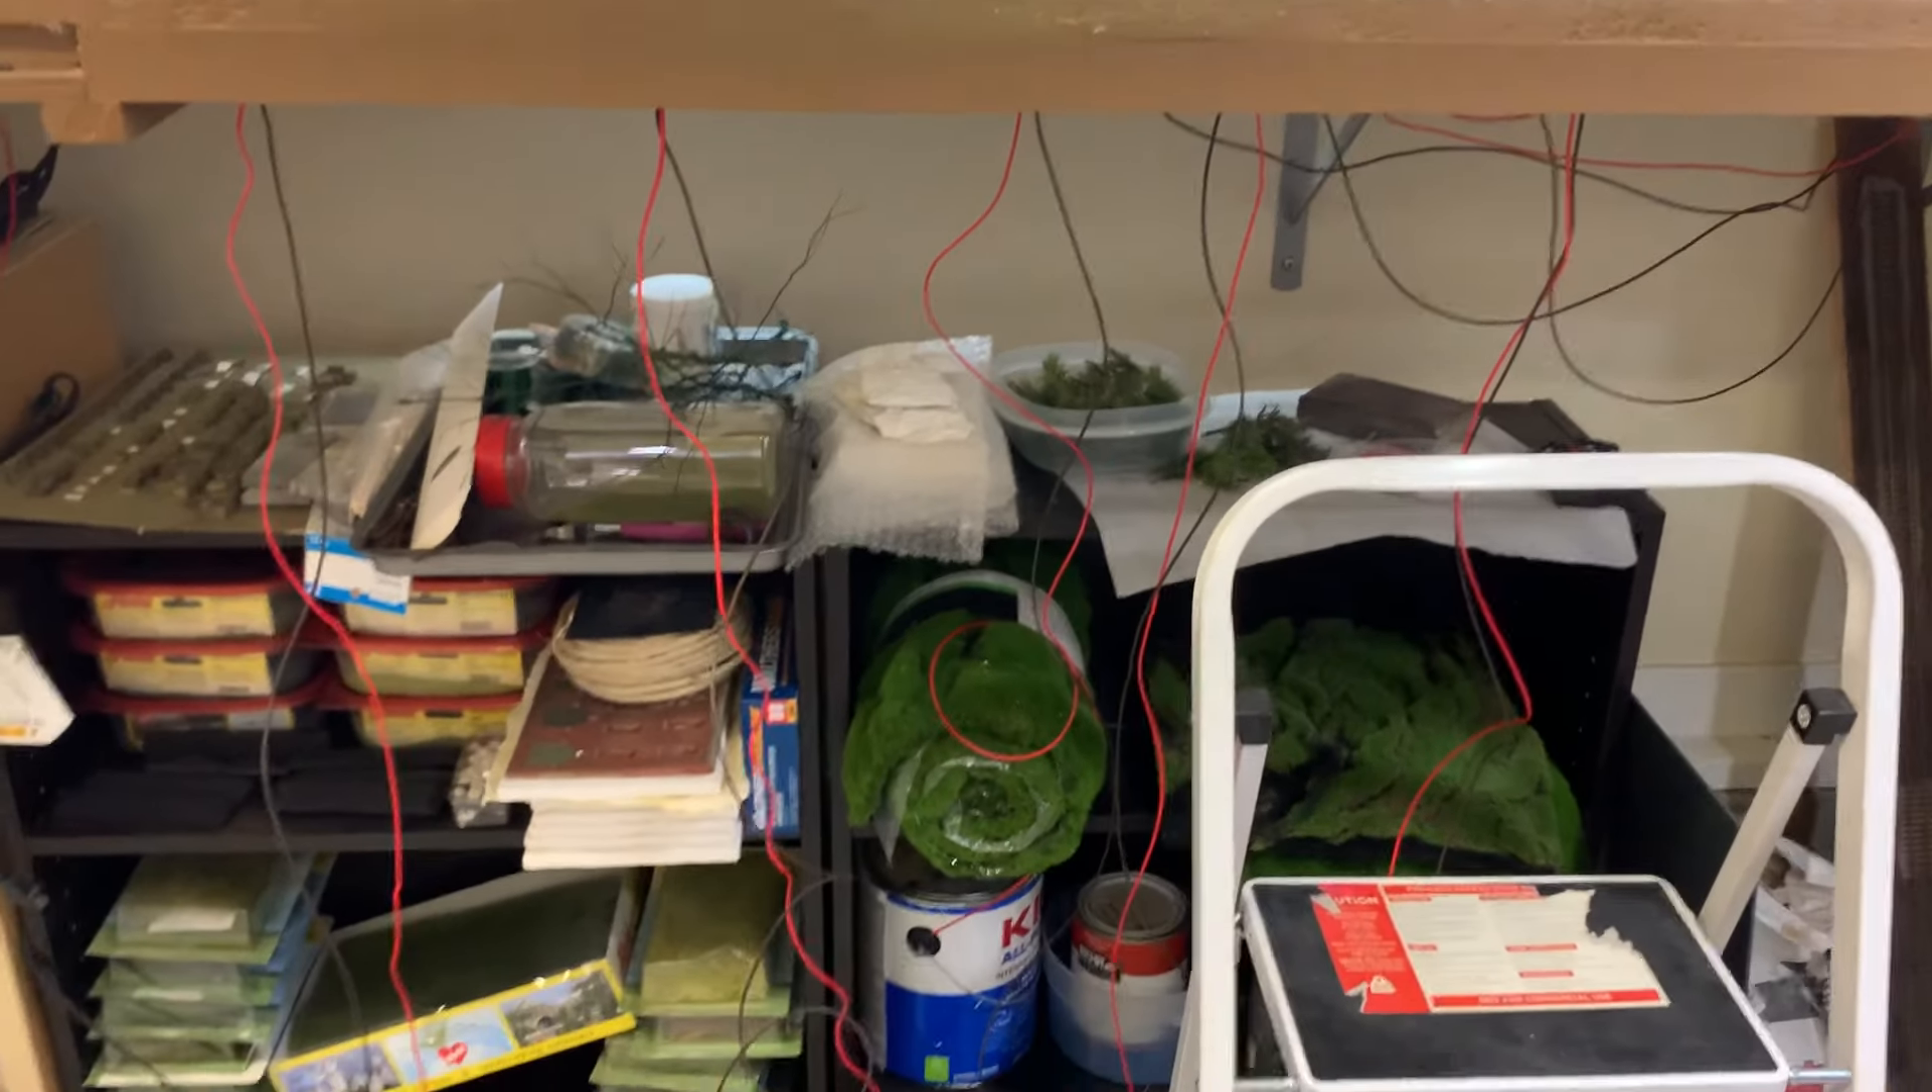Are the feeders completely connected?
No.